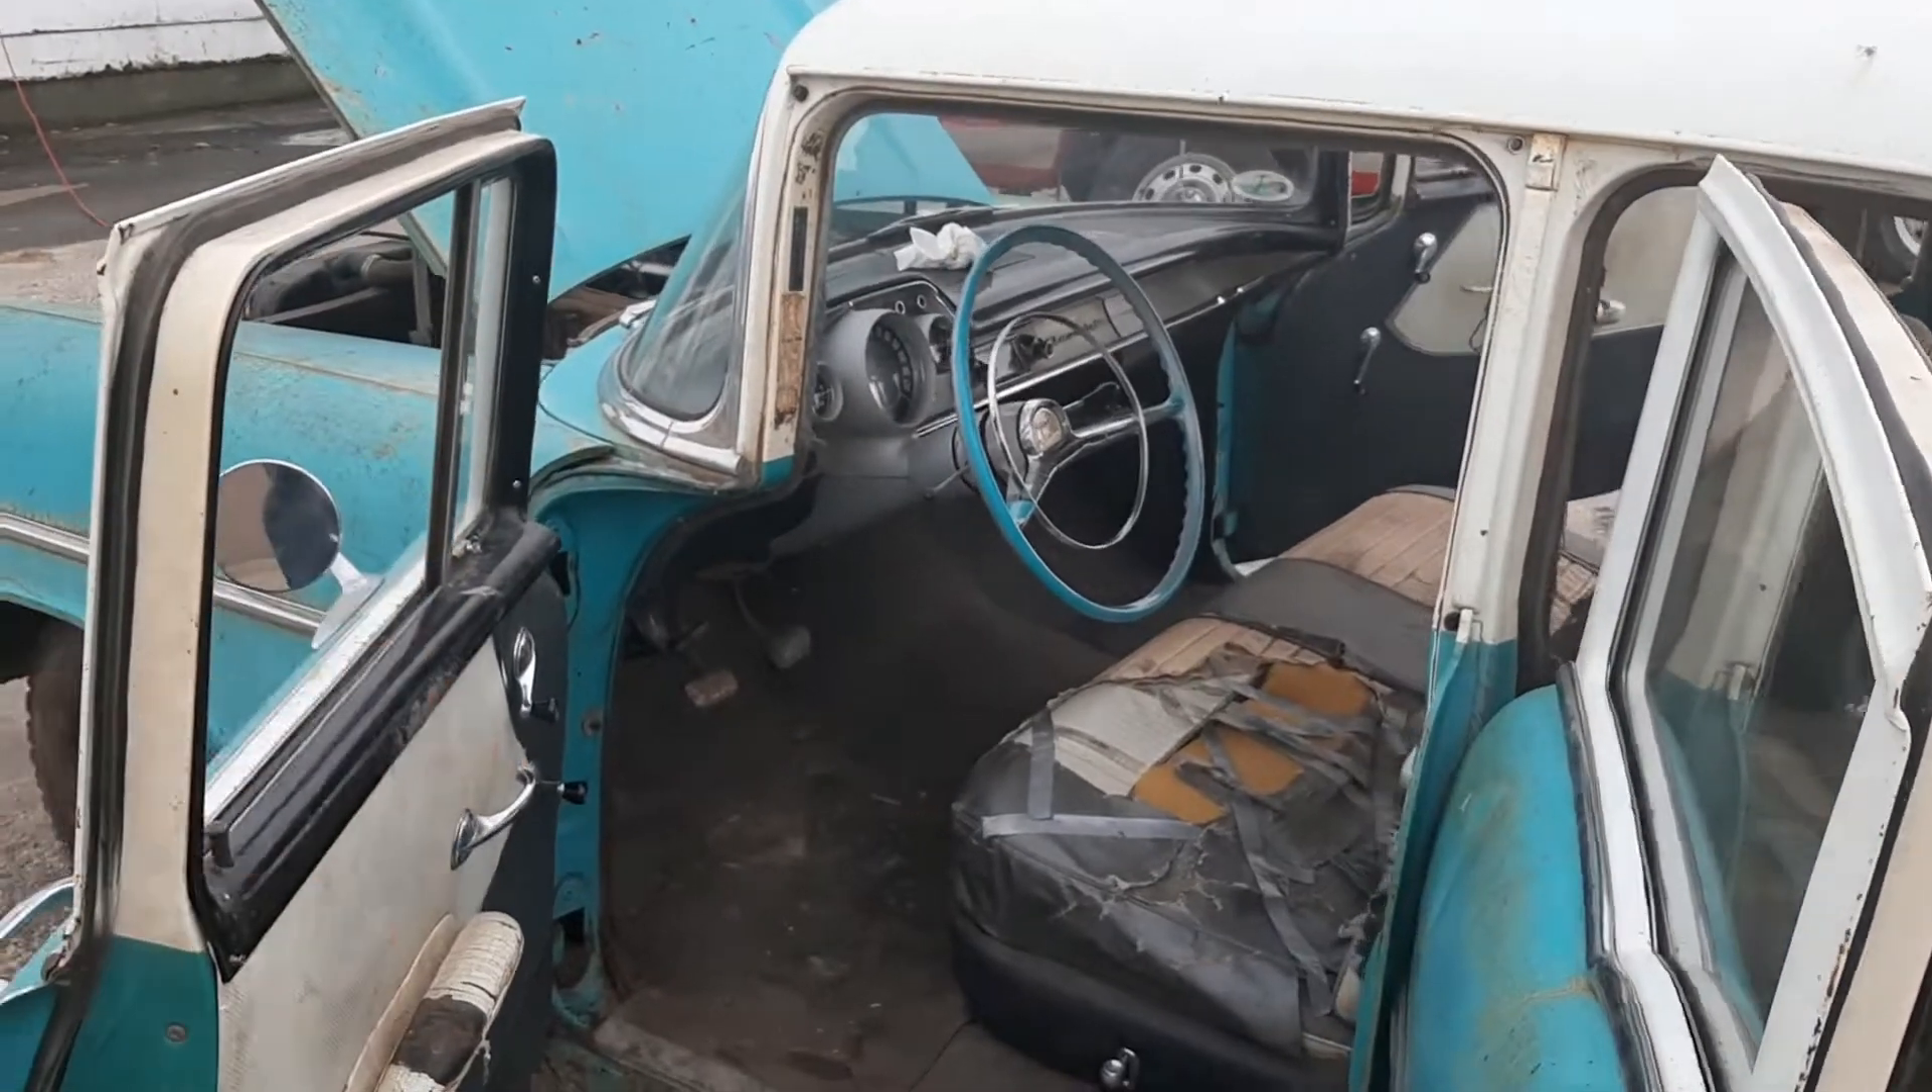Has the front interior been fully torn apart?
No.